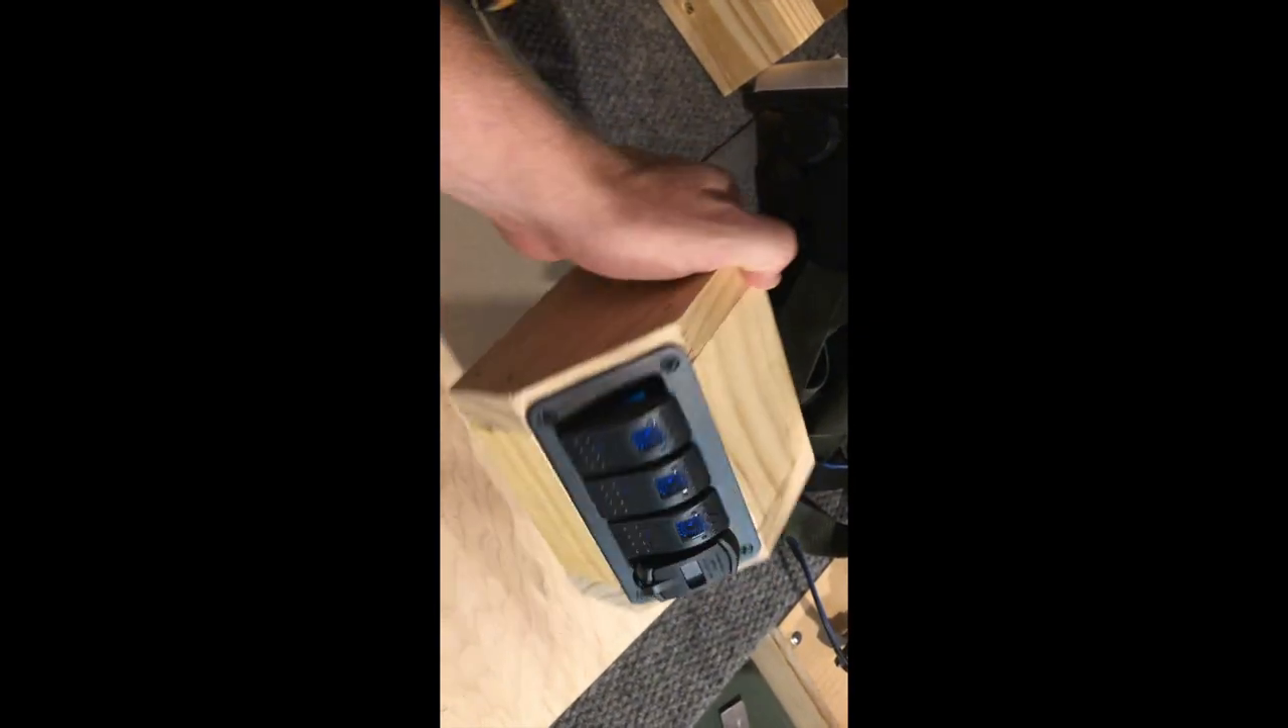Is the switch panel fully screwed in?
Yes.